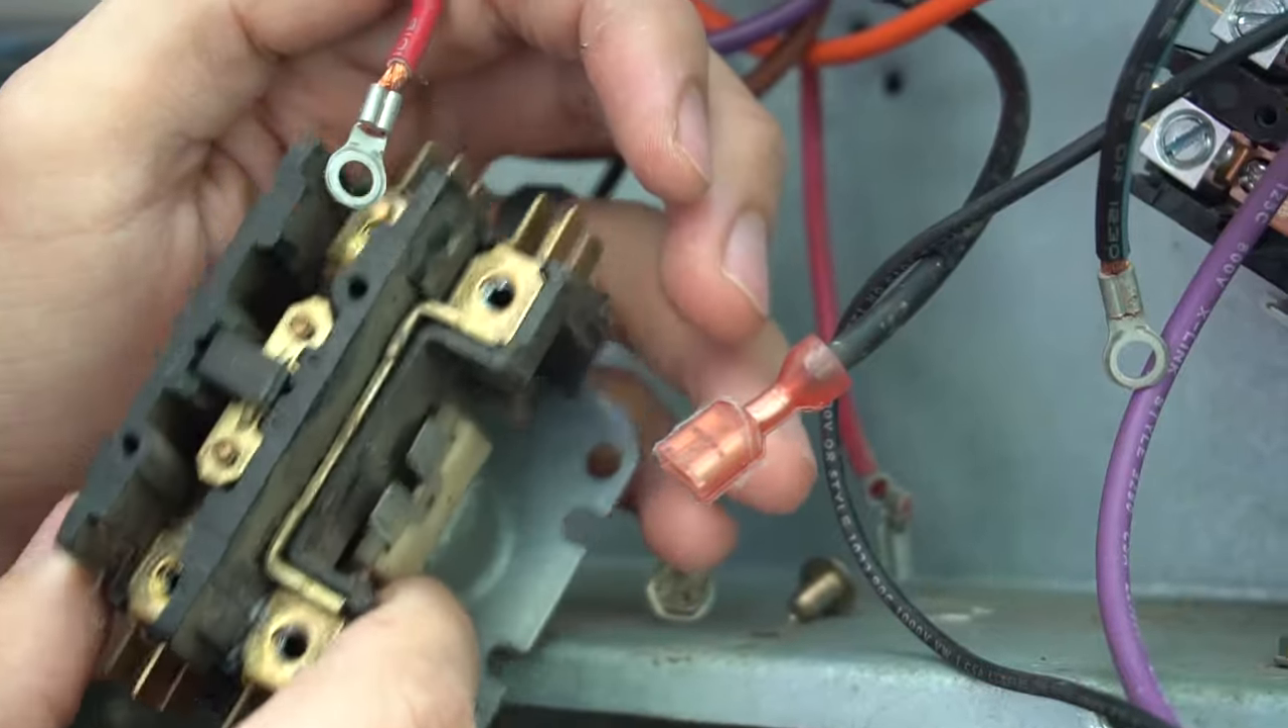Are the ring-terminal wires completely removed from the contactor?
Yes.